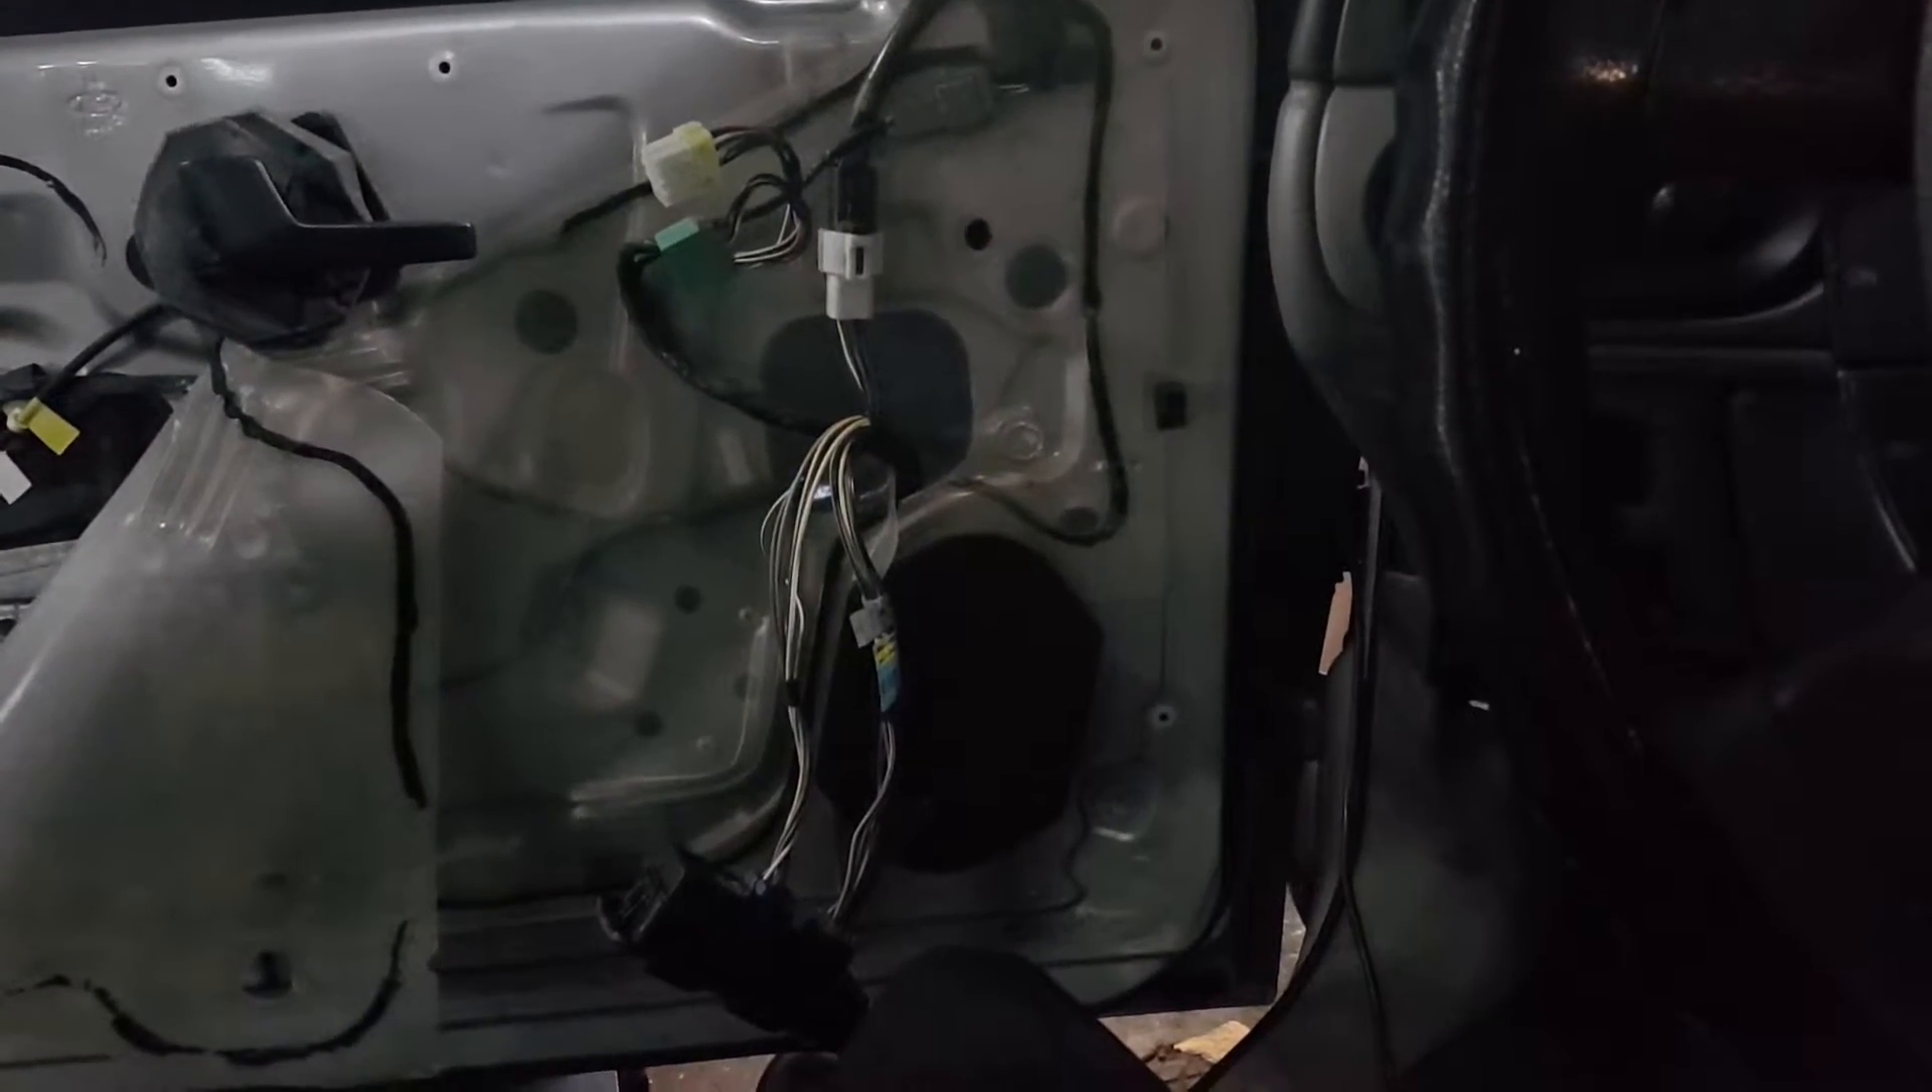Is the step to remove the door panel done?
Yes.